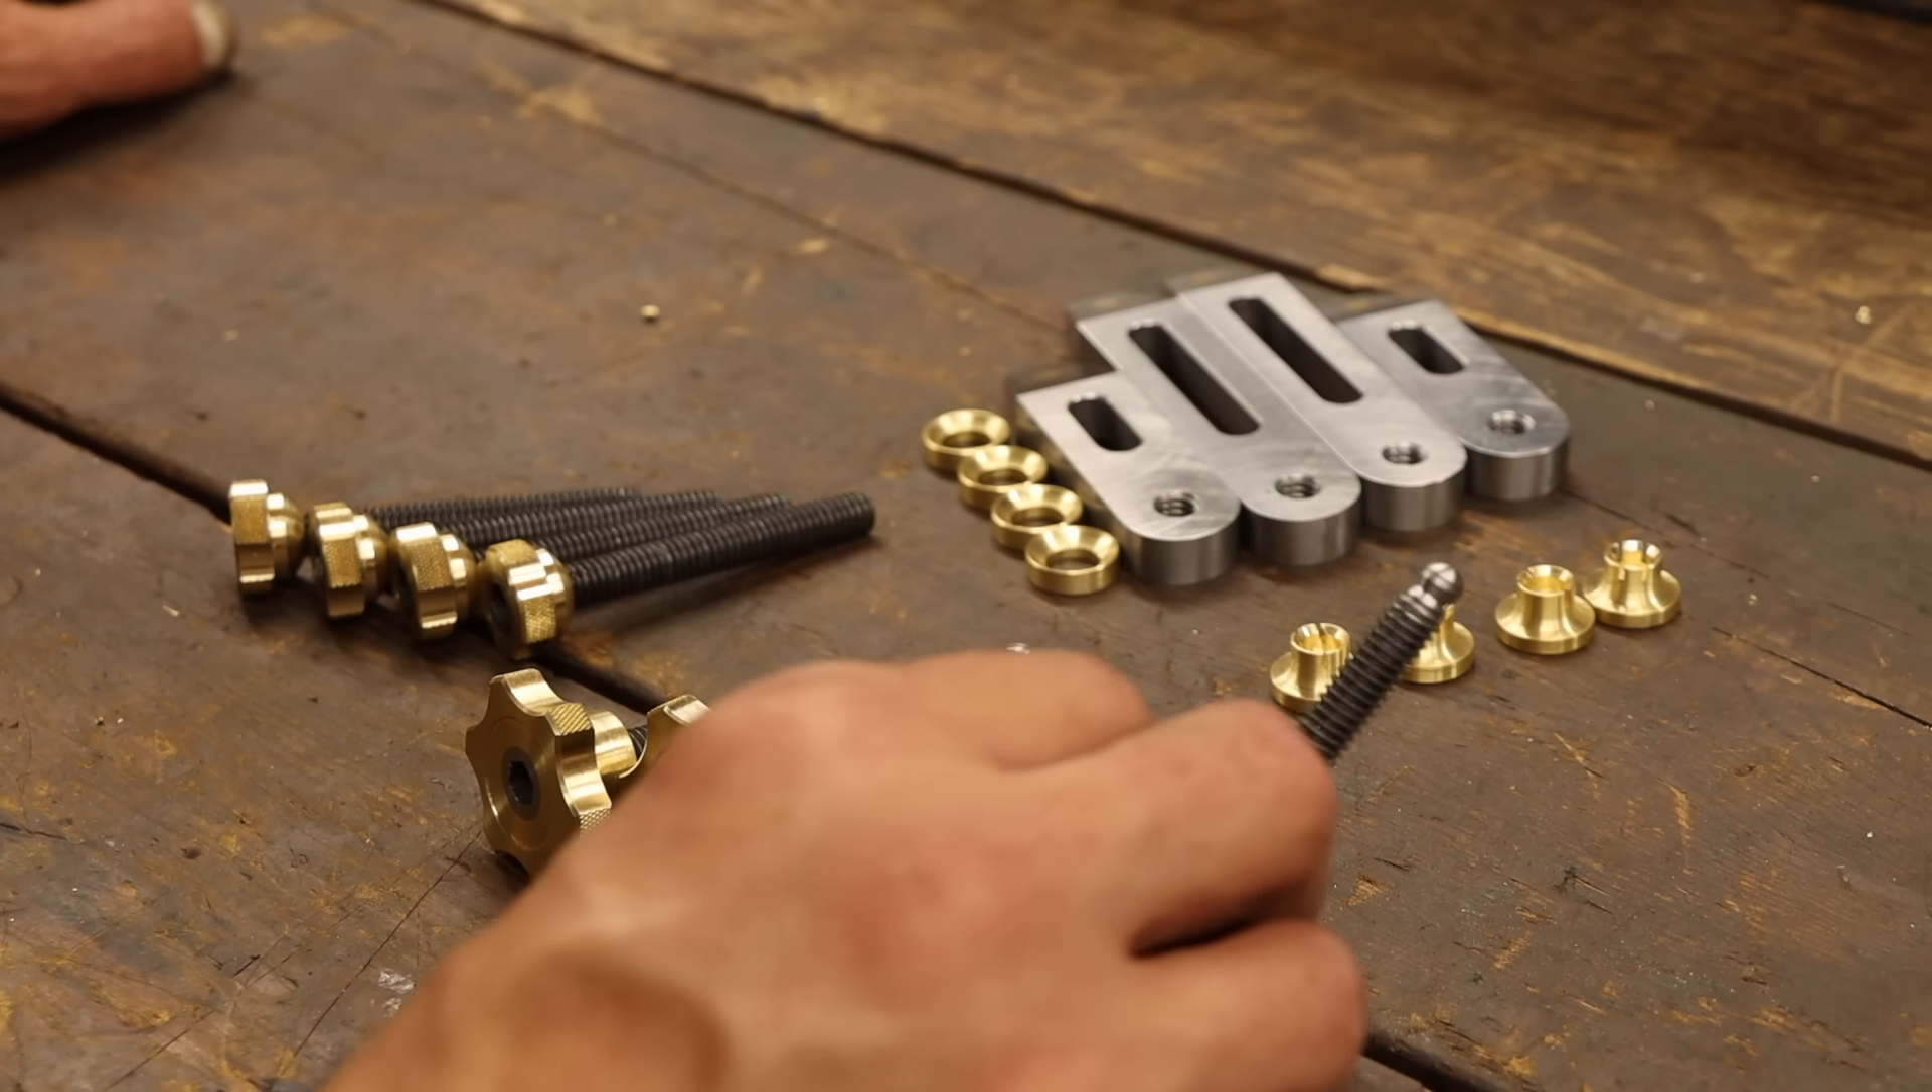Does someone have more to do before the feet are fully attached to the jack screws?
Yes.